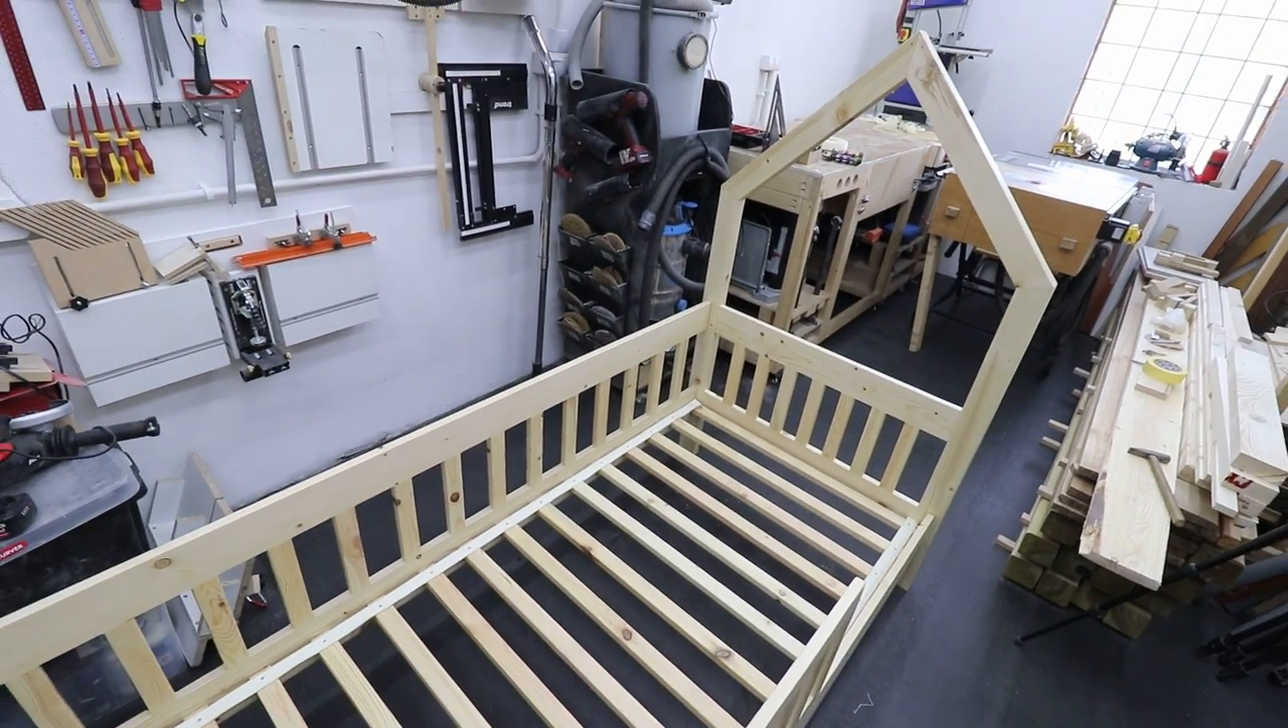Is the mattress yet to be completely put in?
Yes.